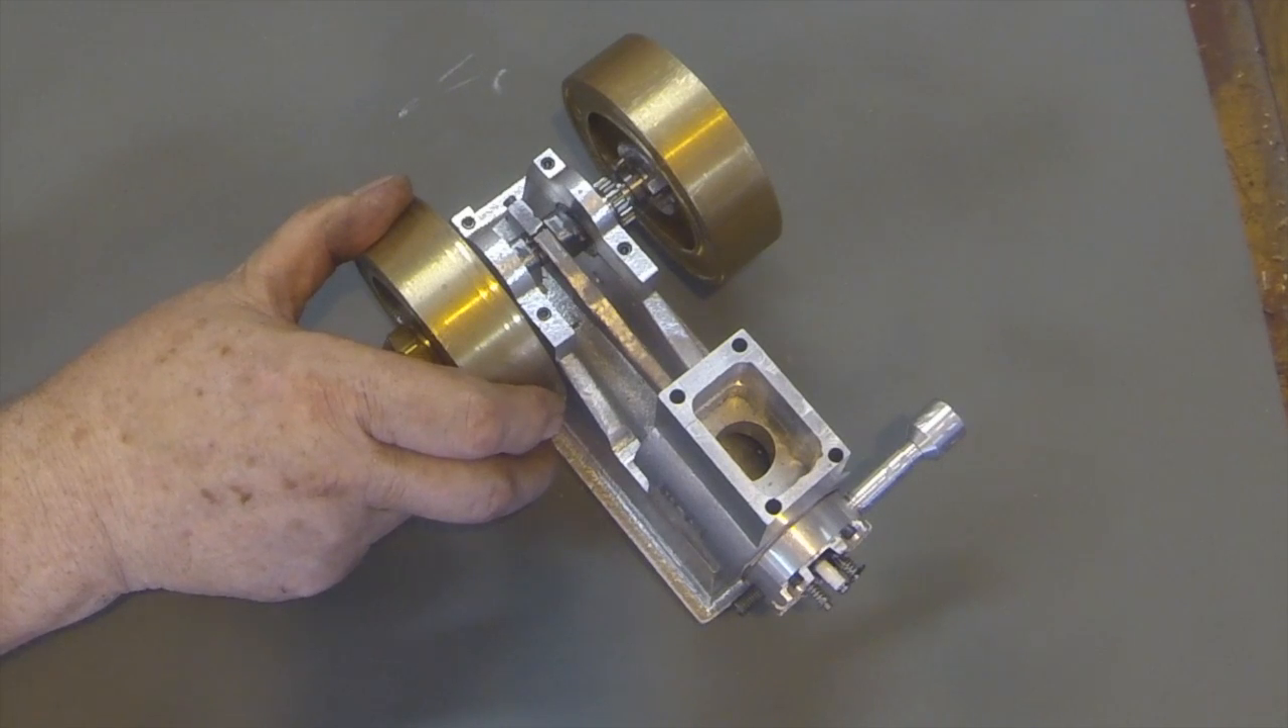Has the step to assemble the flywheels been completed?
Yes.